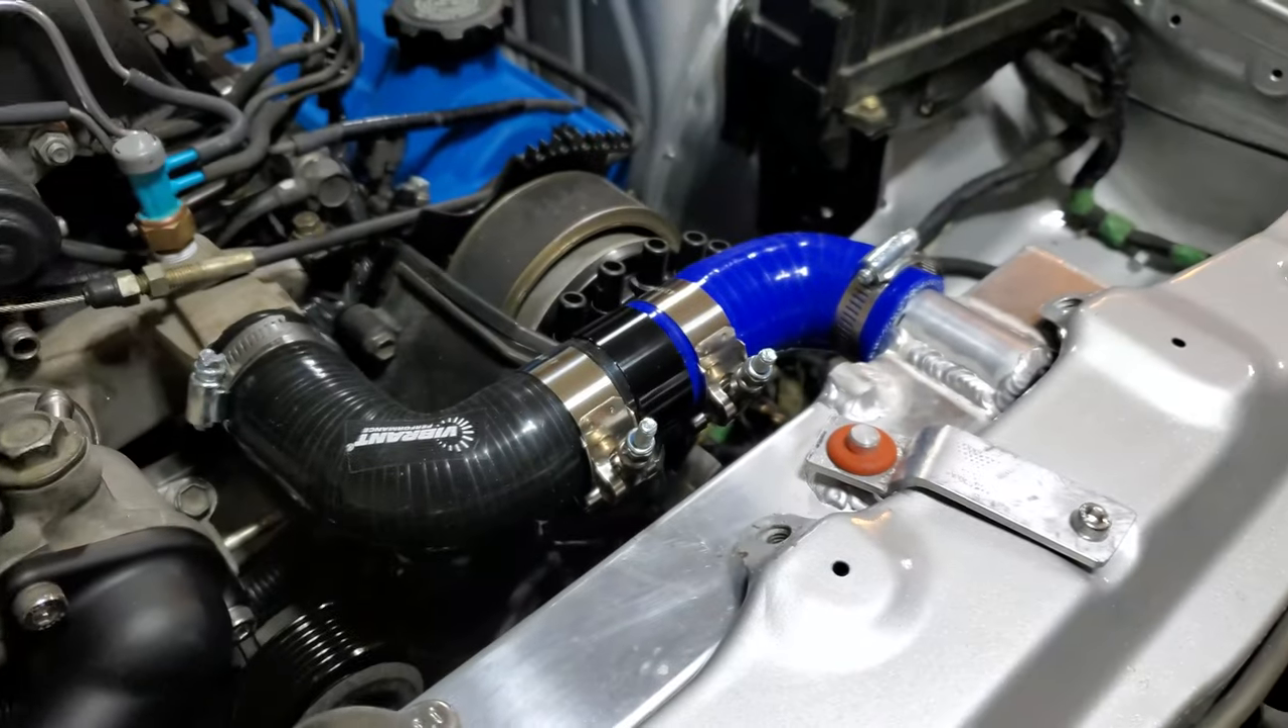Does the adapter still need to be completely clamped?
No.